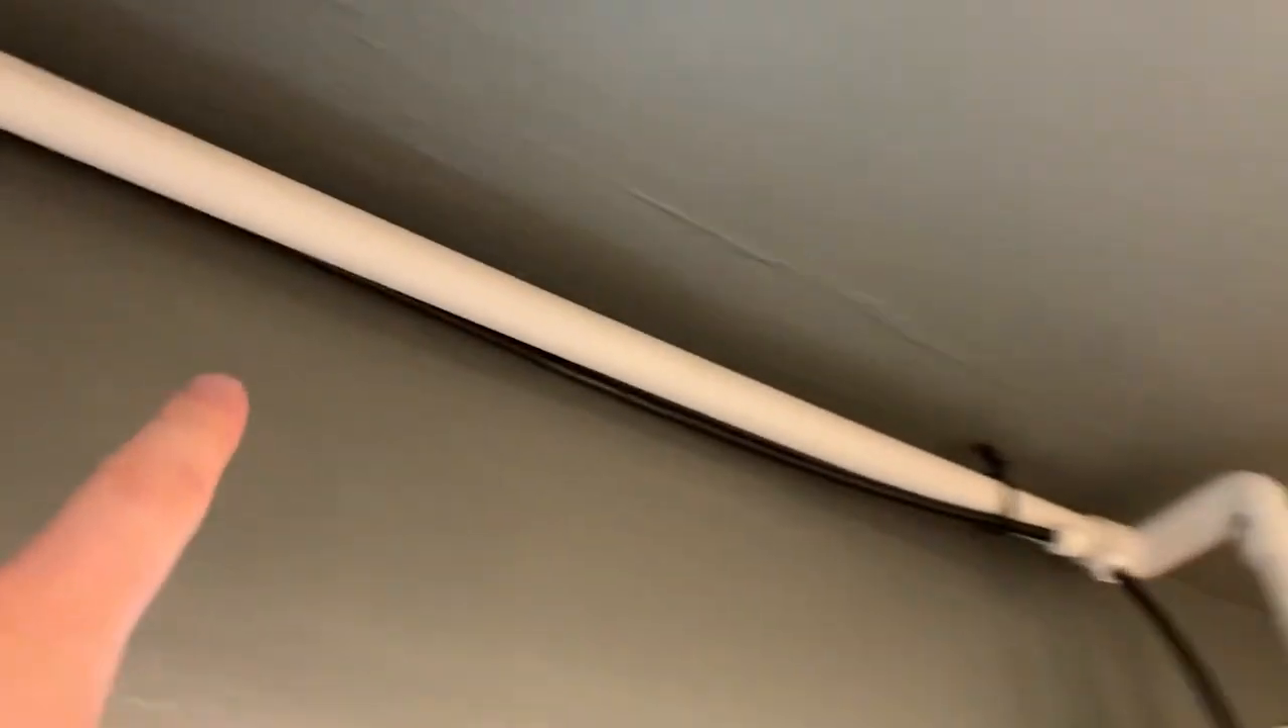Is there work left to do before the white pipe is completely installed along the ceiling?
No.